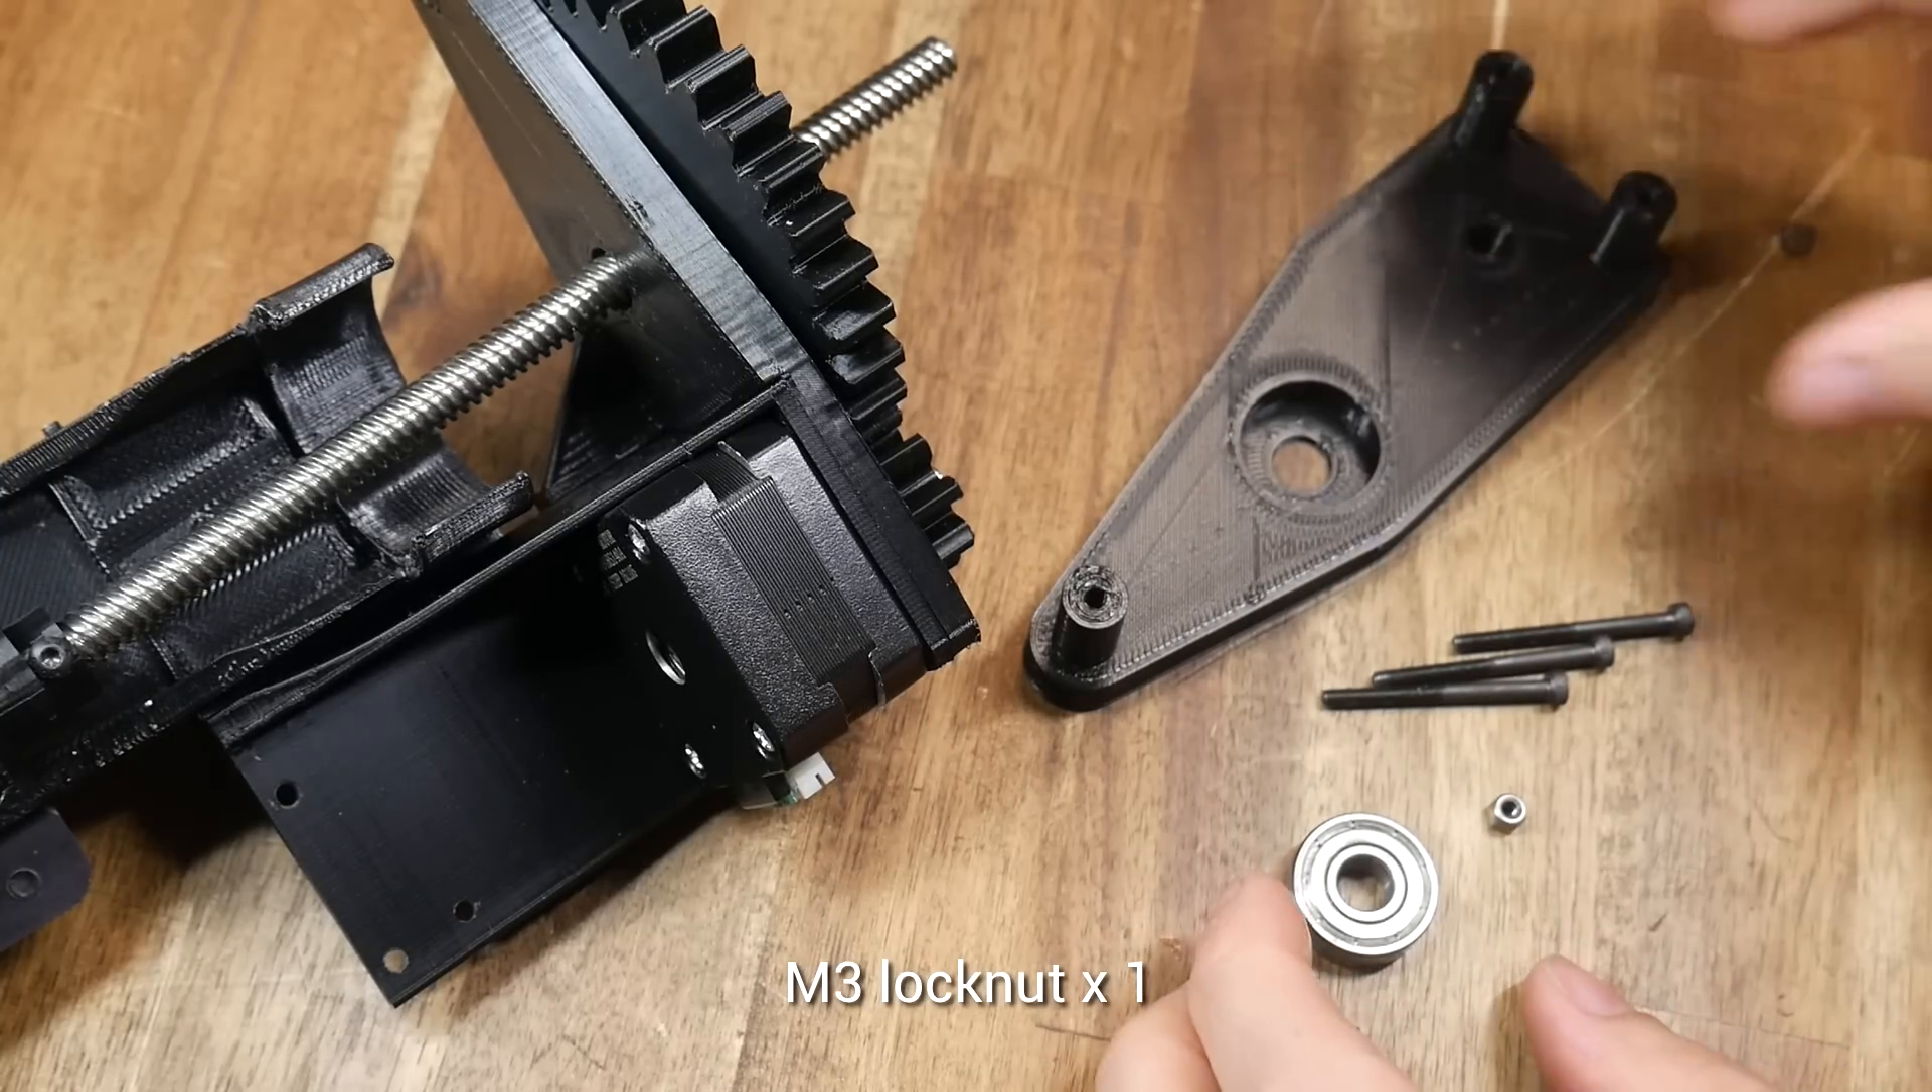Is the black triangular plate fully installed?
No.